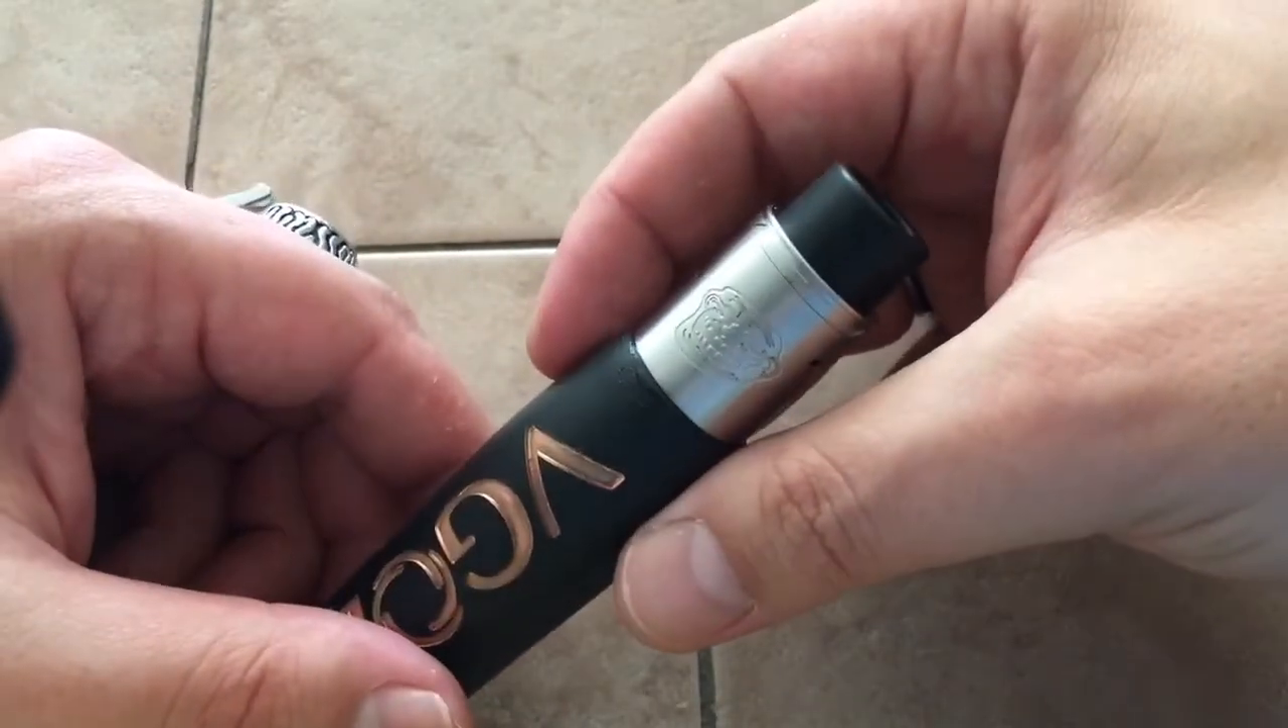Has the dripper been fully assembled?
Yes.